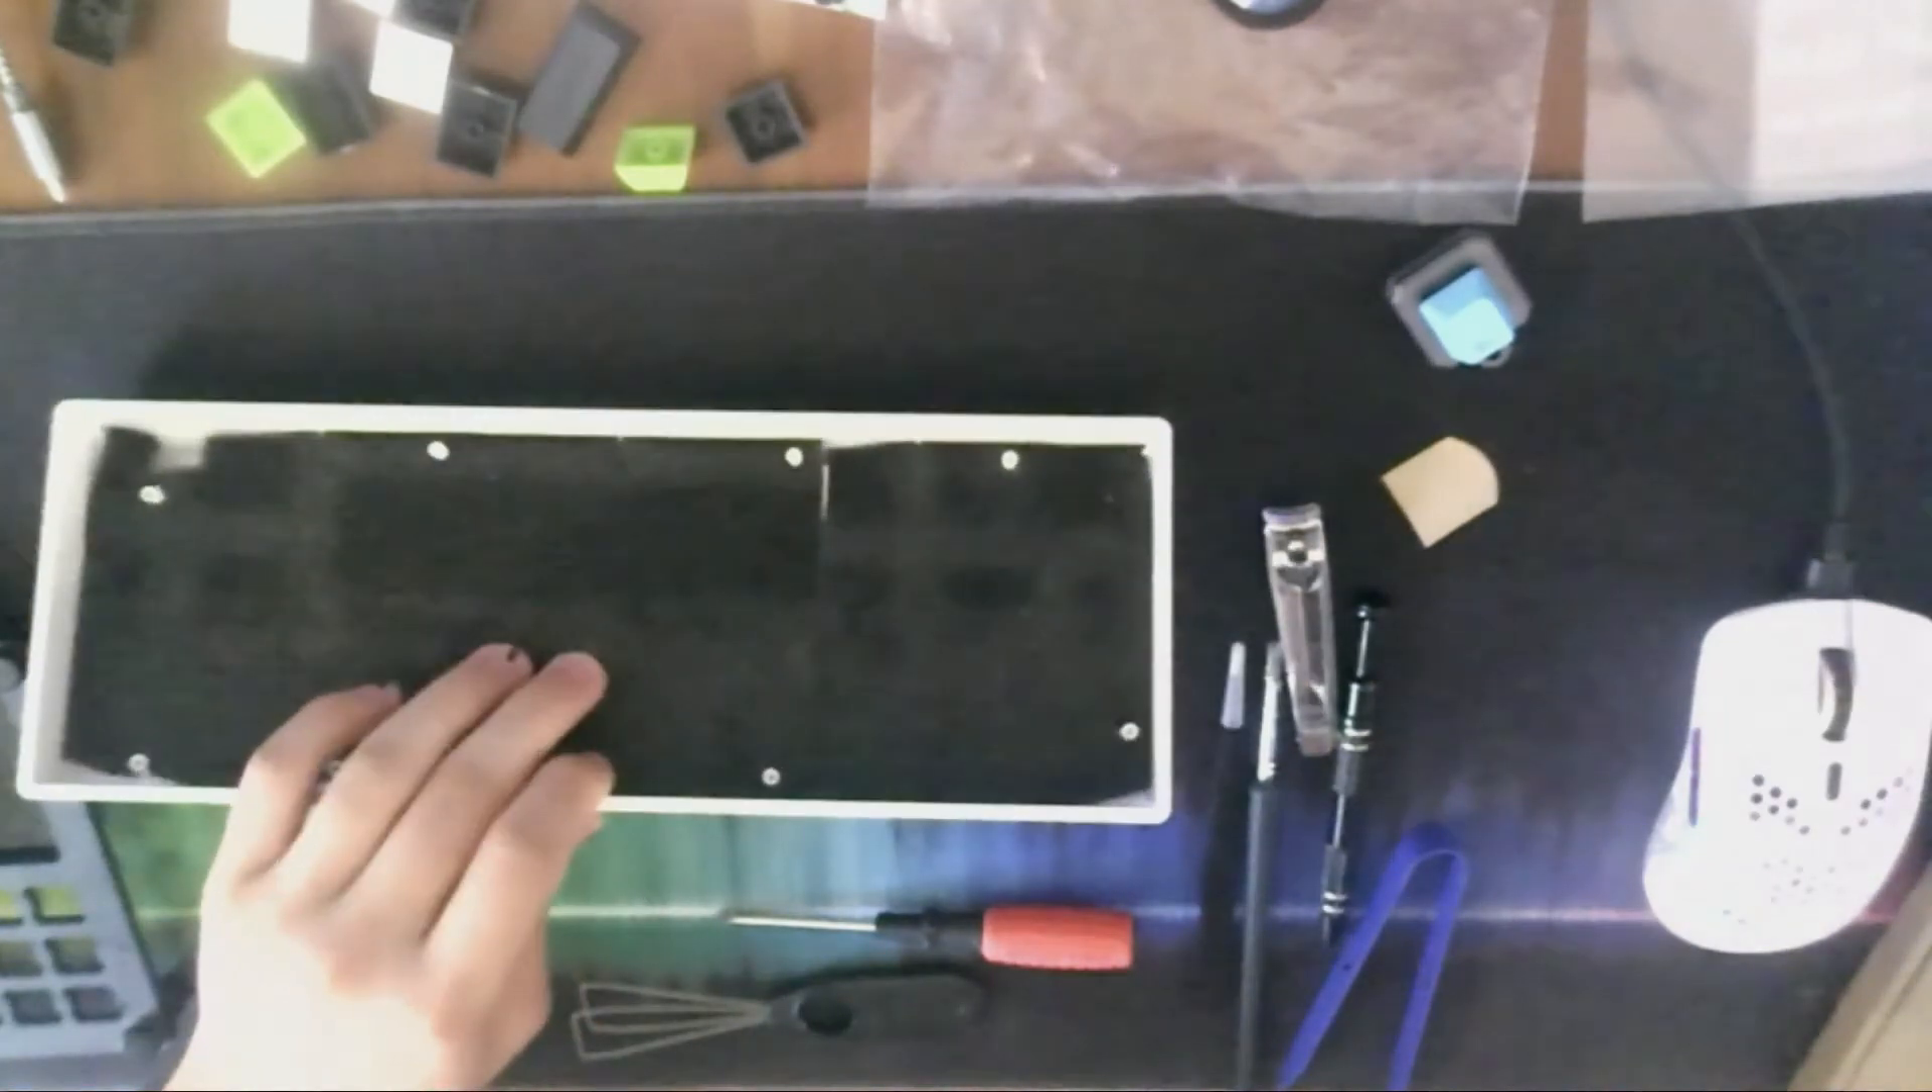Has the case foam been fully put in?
Yes.